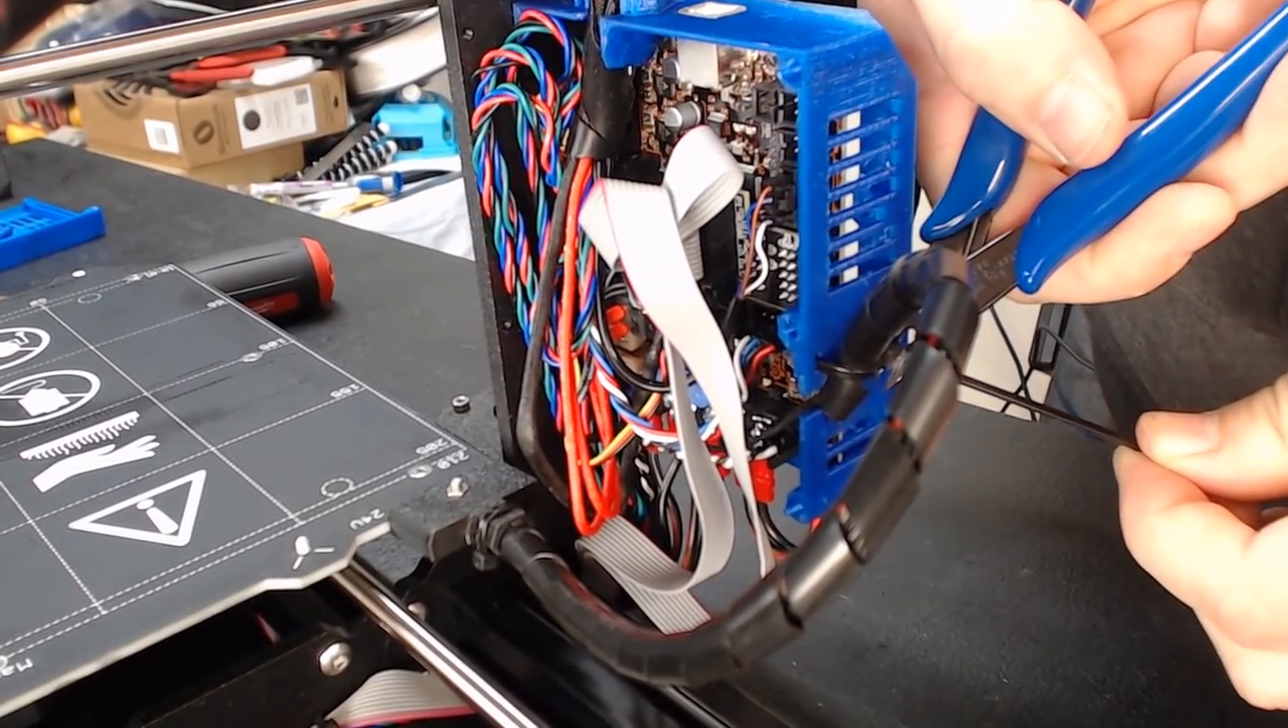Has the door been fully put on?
No.